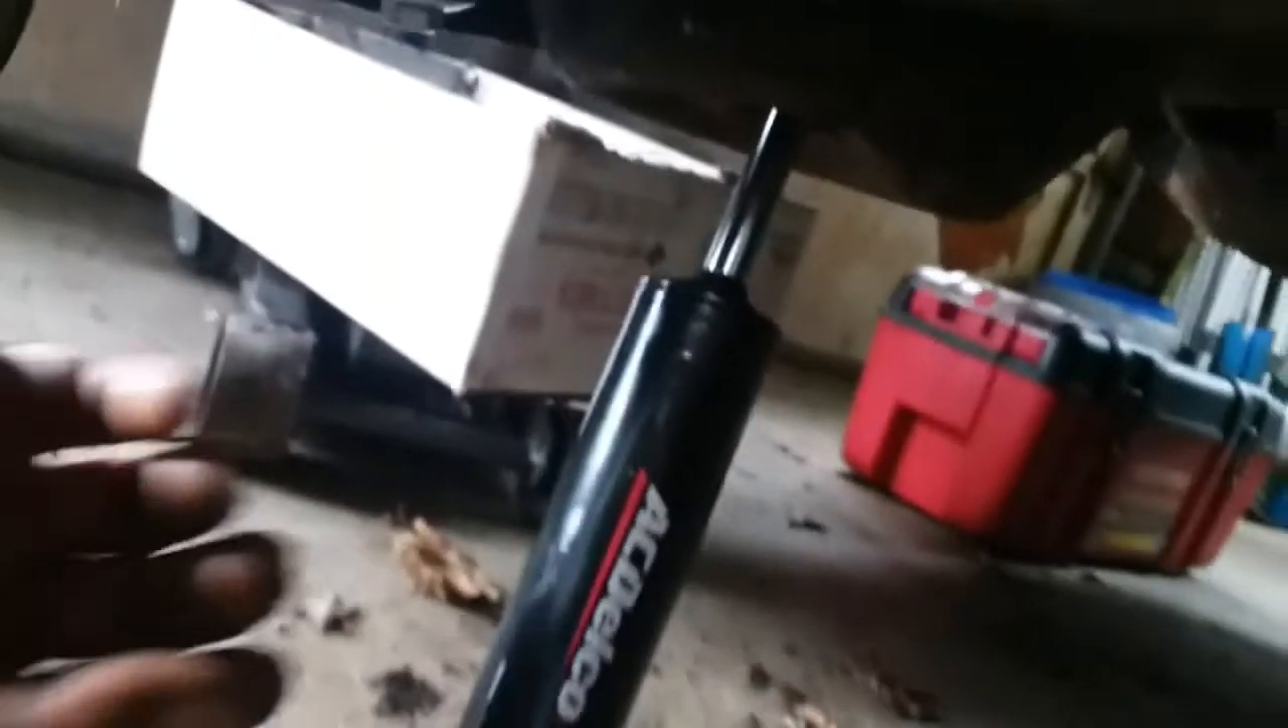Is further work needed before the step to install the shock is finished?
Yes.